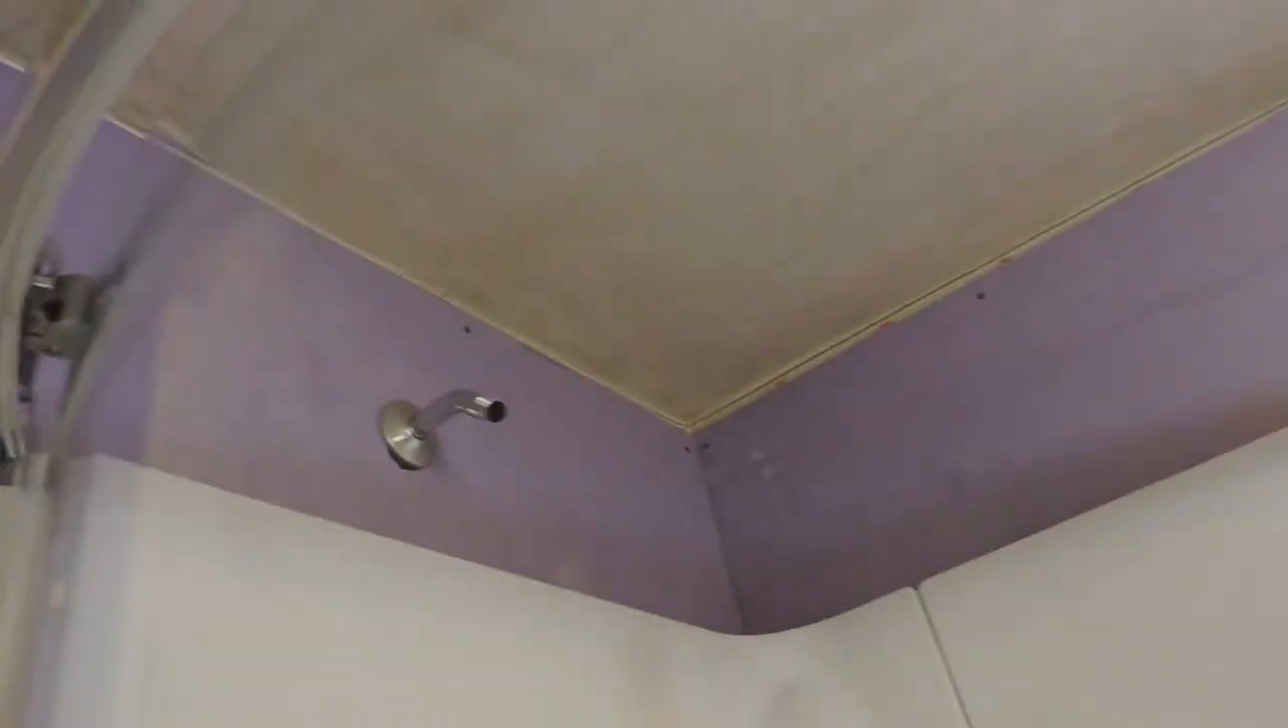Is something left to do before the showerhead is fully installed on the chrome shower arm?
Yes.